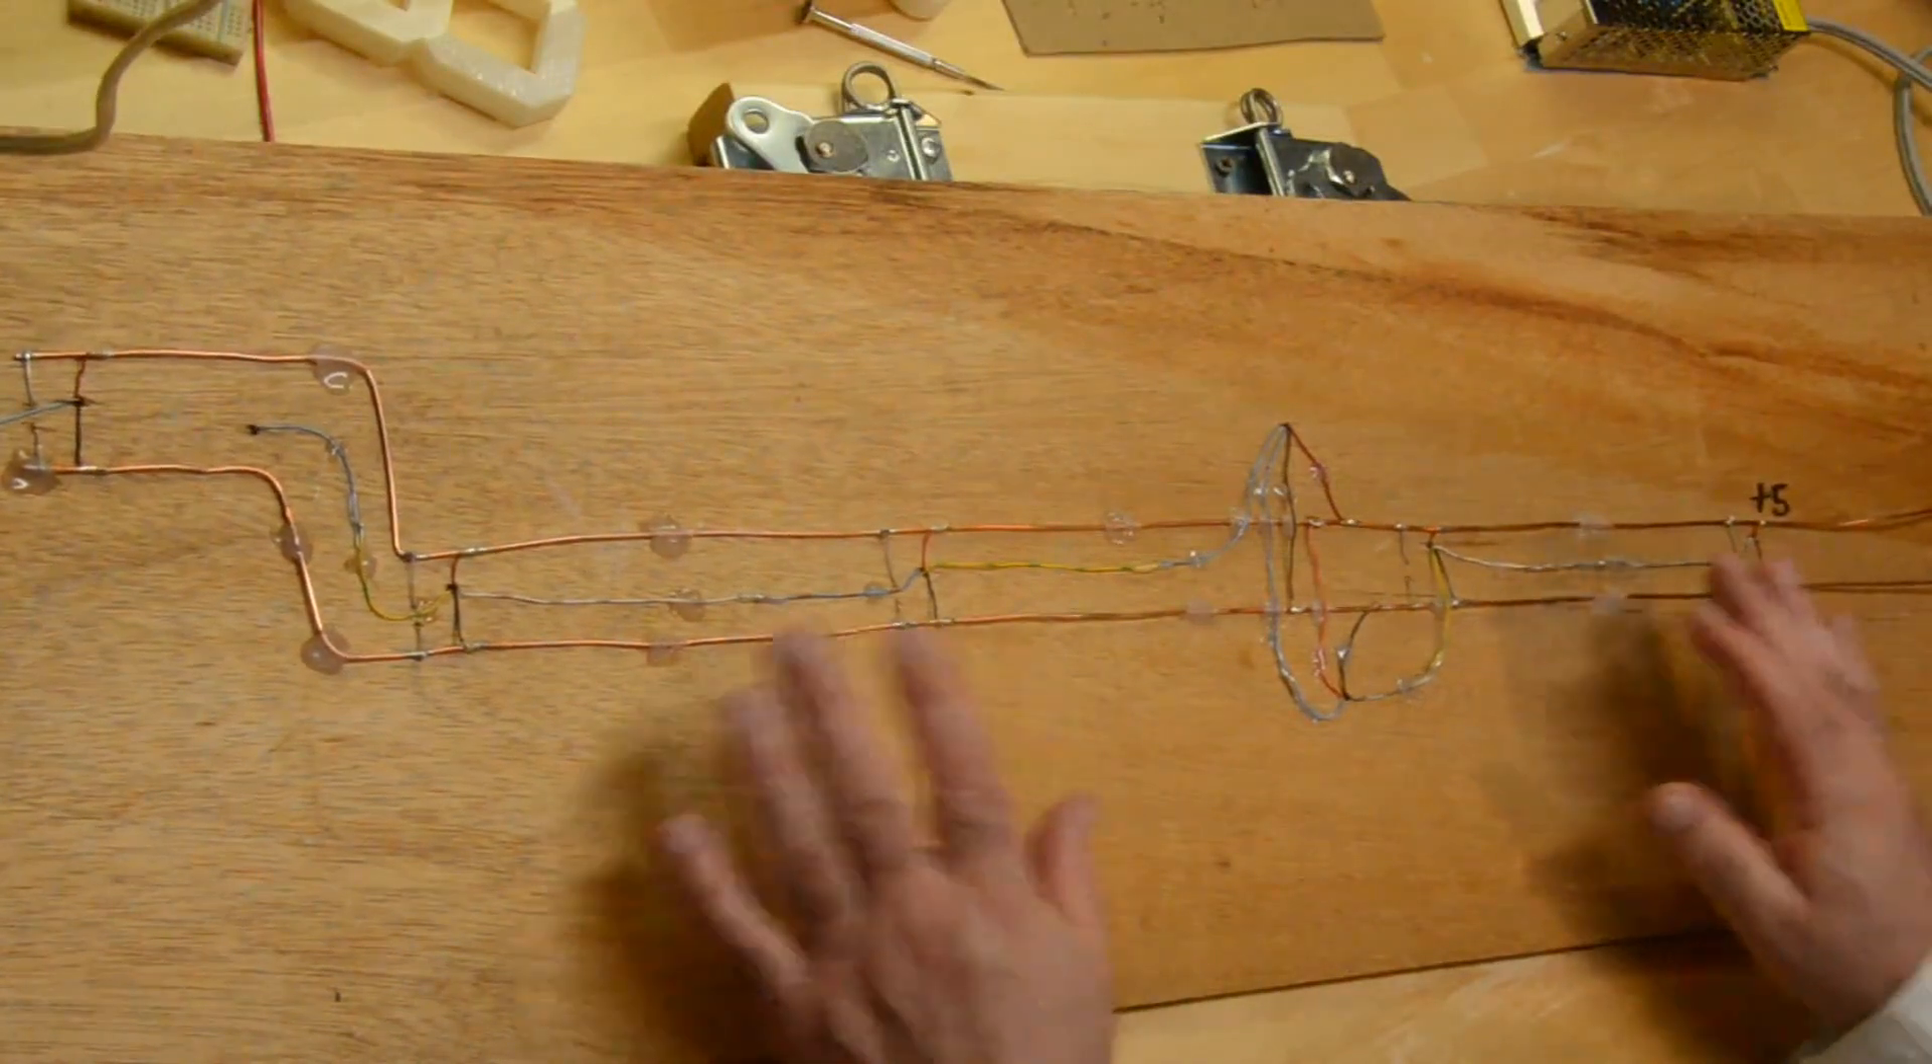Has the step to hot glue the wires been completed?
Yes.